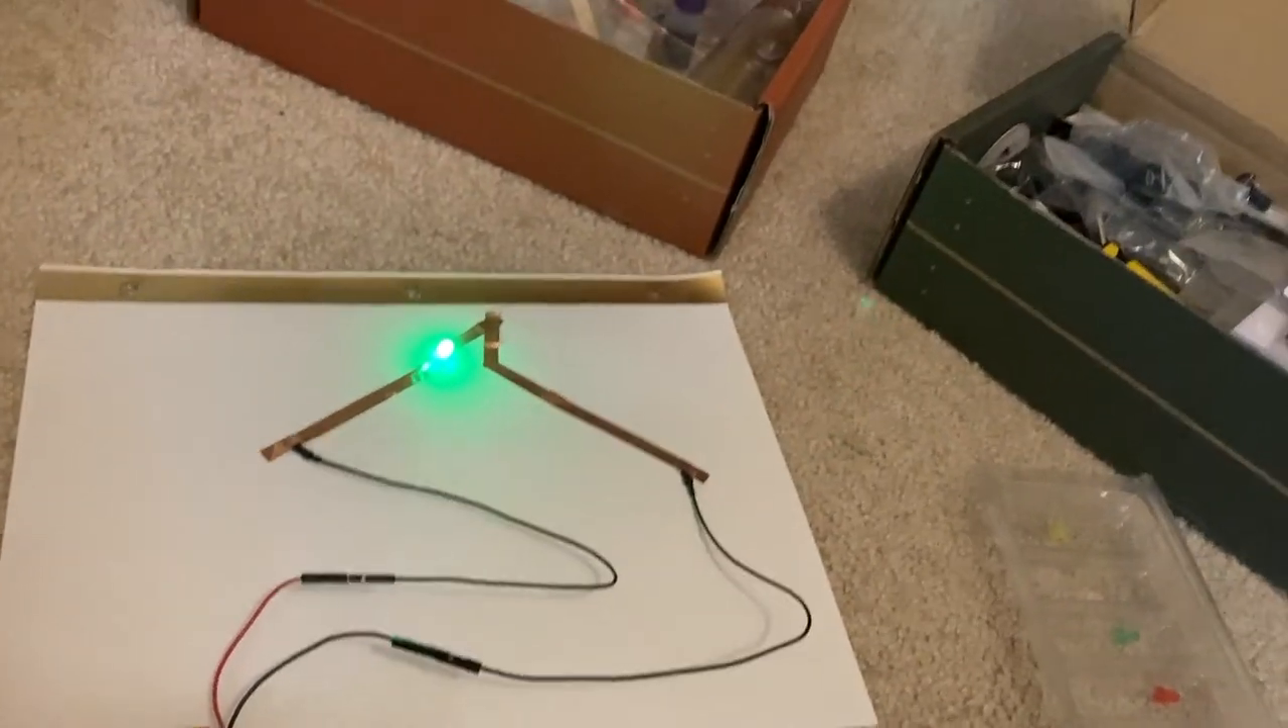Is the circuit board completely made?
Yes.